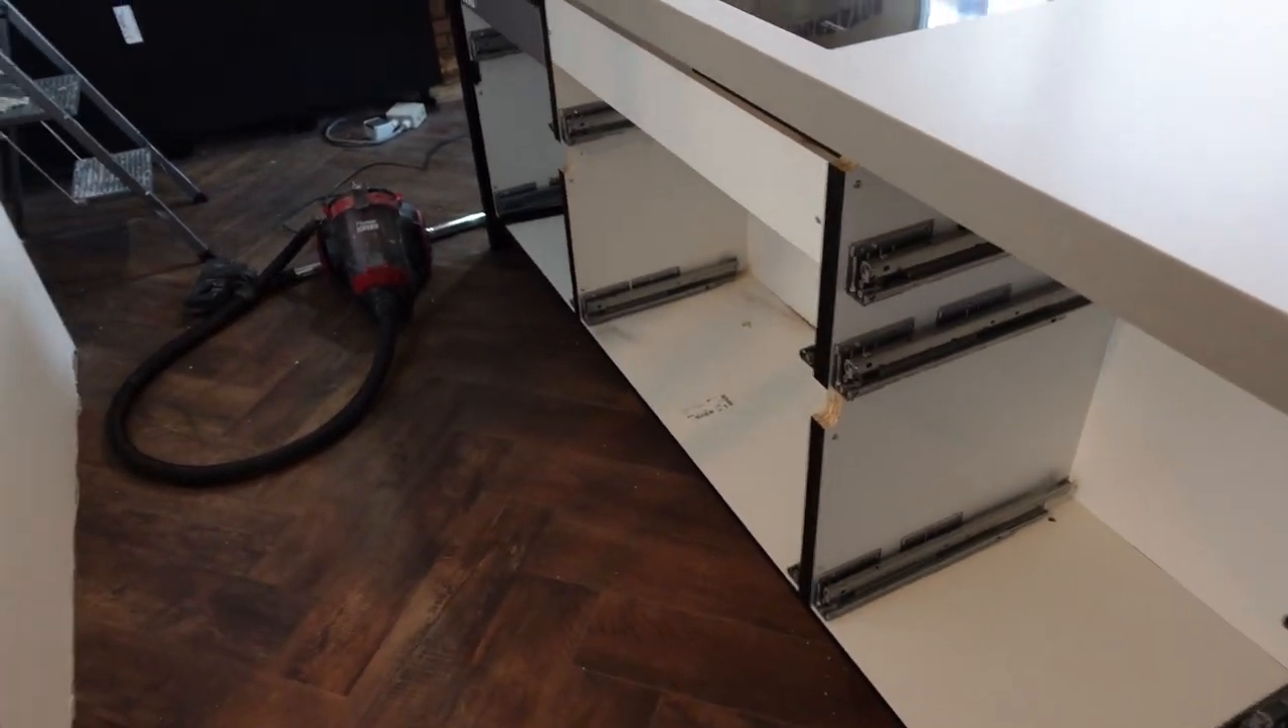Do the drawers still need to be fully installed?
Yes.